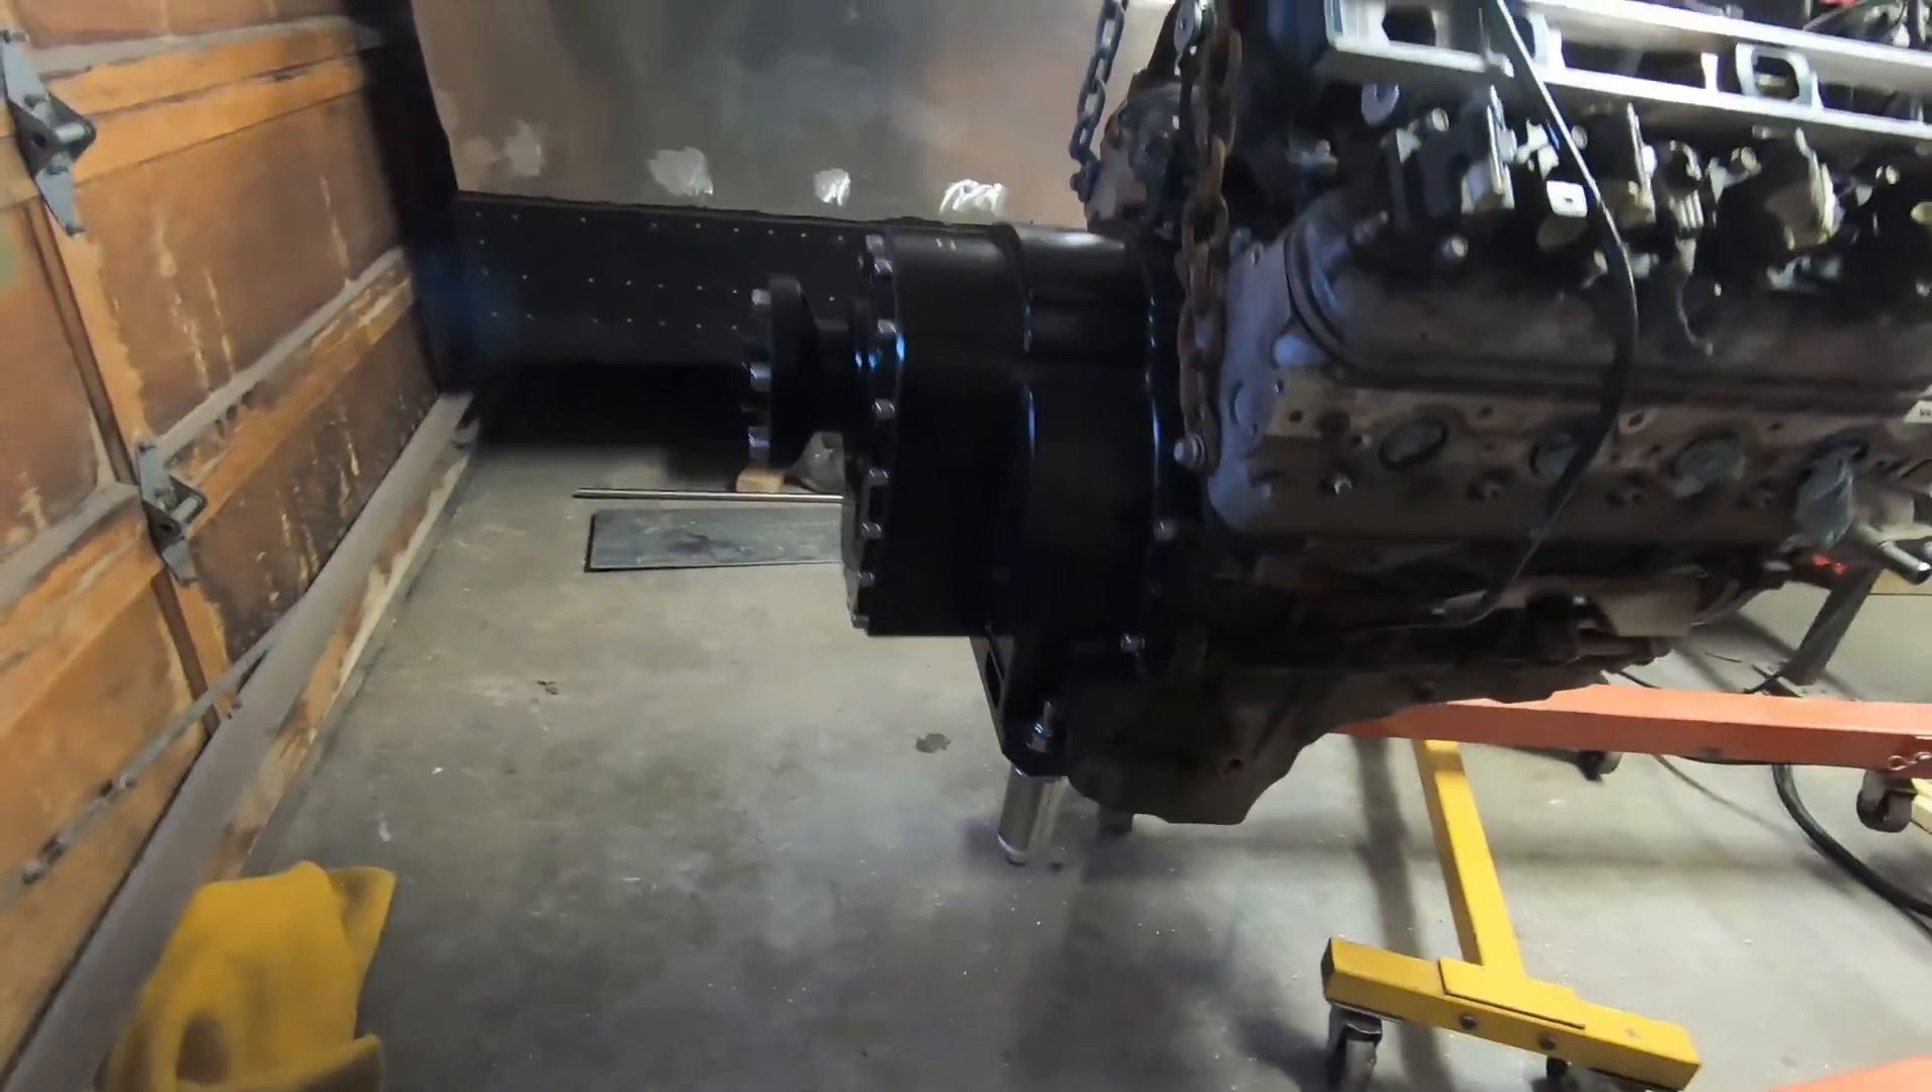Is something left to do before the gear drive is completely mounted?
No.